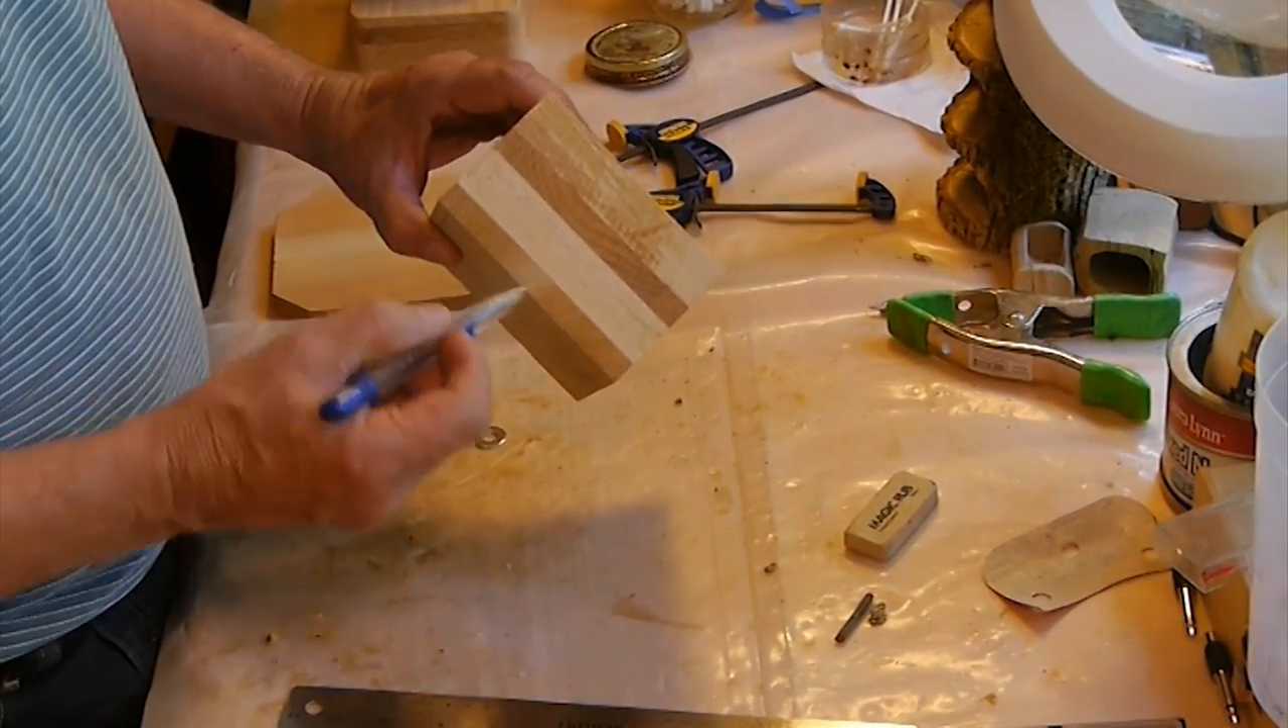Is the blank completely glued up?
Yes.